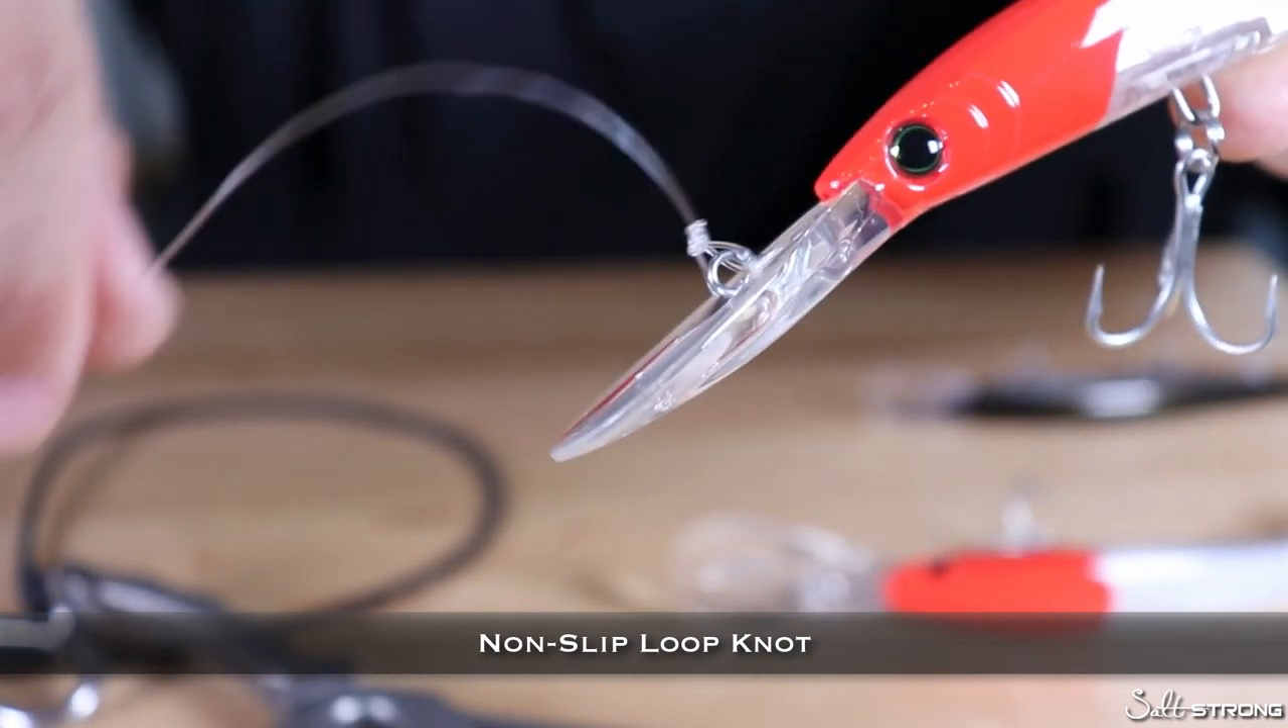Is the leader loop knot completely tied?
Yes.